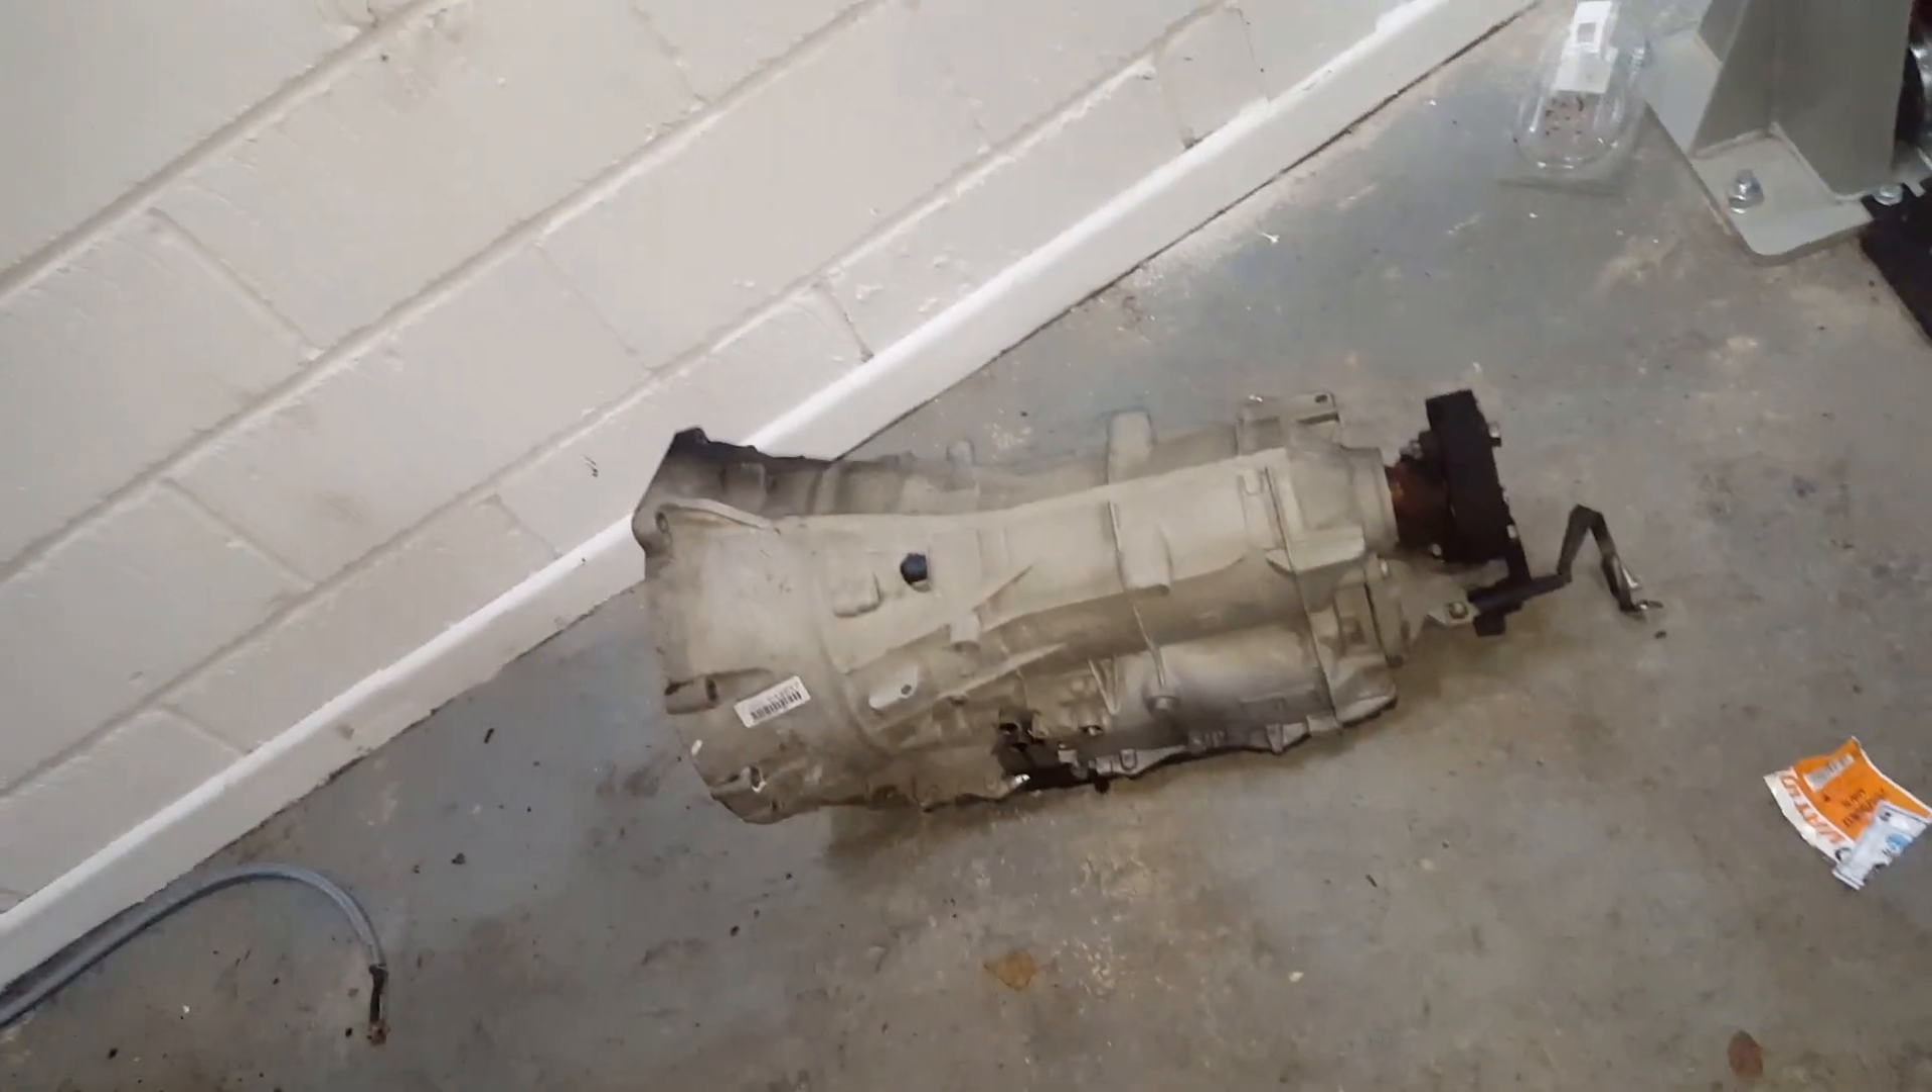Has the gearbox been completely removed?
Yes.